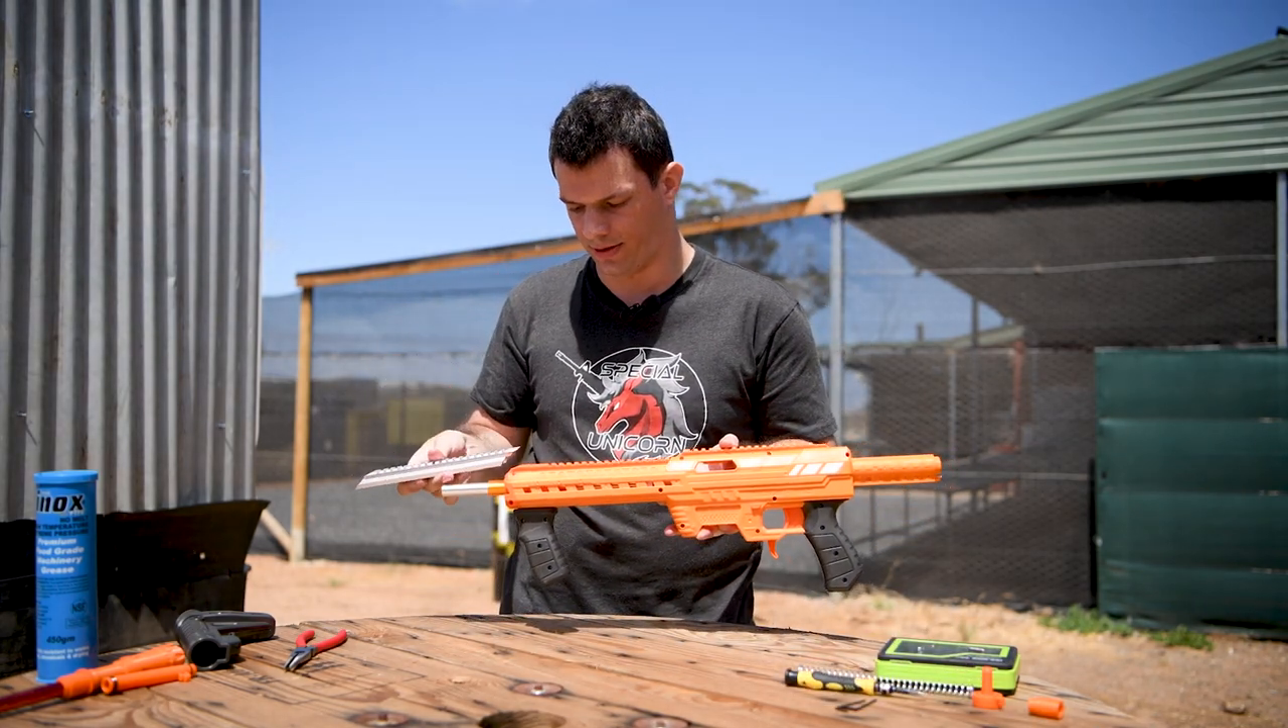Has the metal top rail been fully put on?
No.